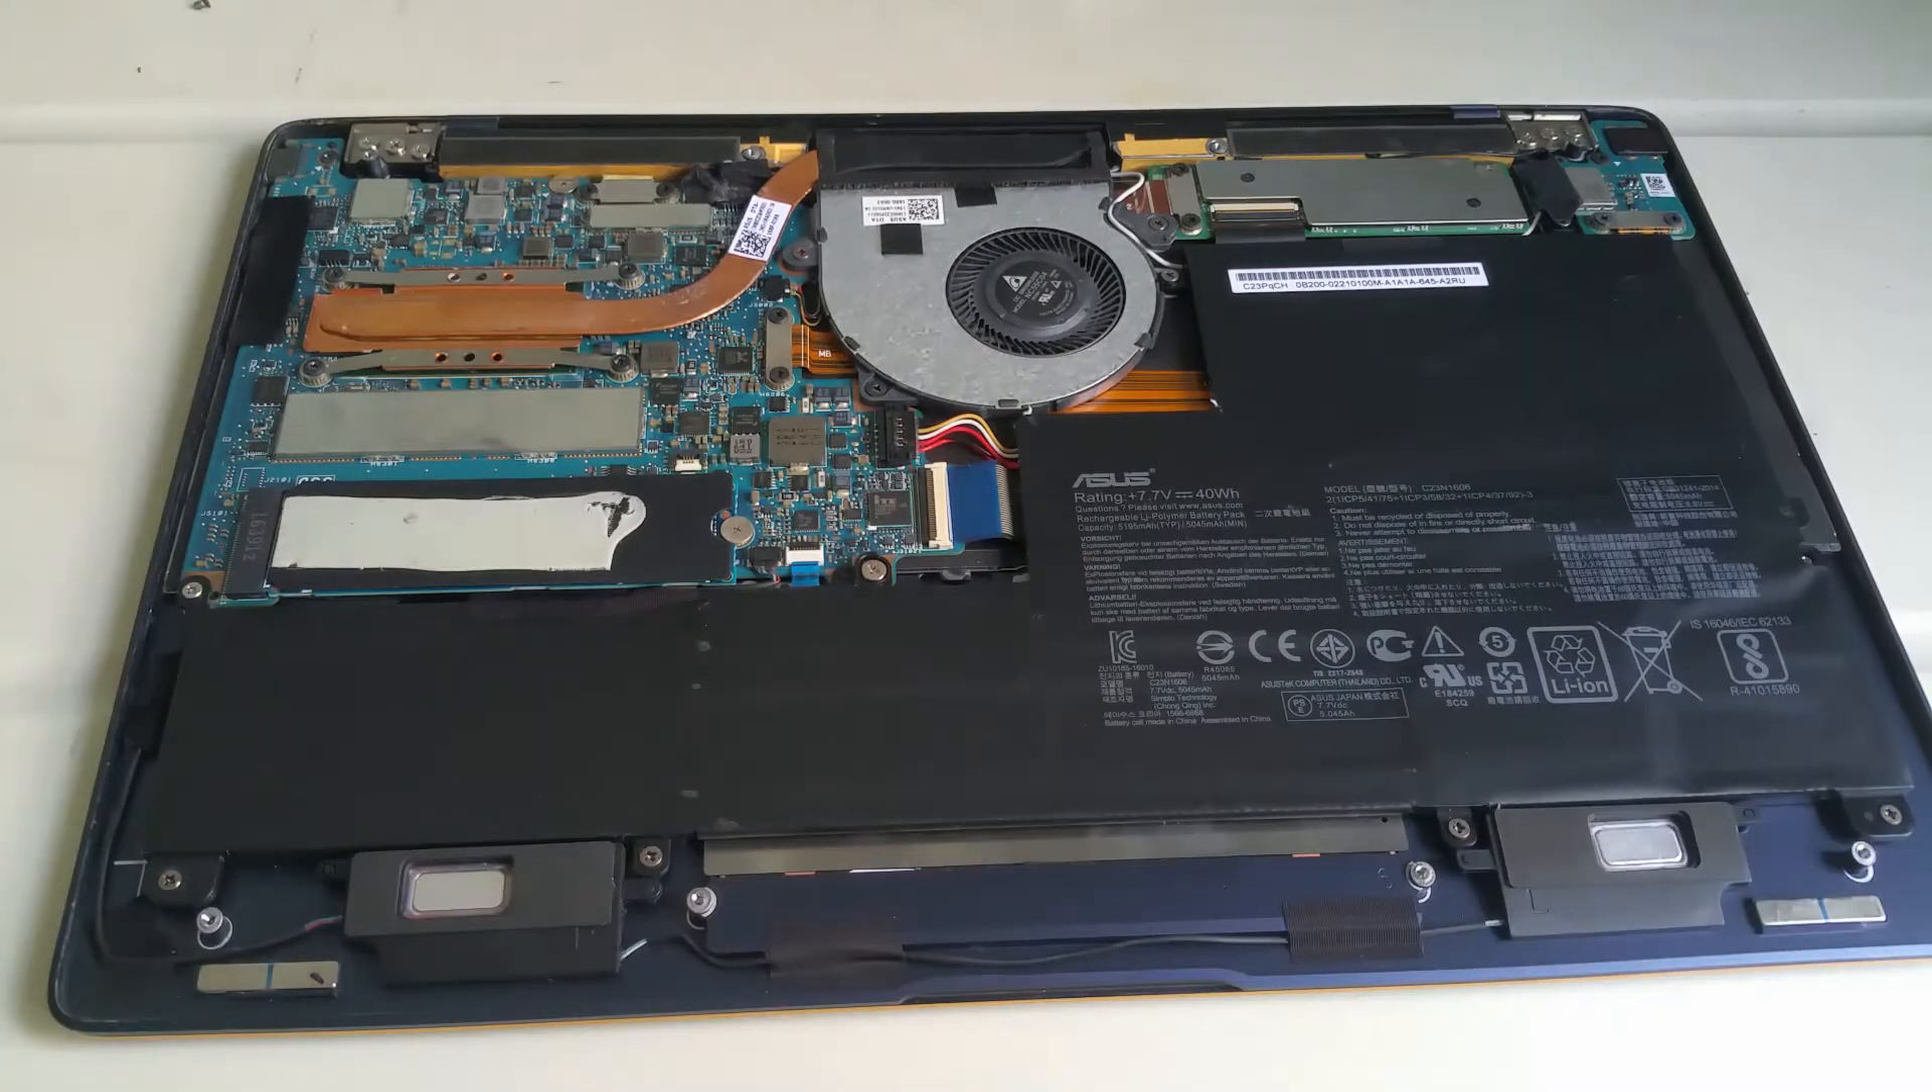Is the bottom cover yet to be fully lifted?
No.